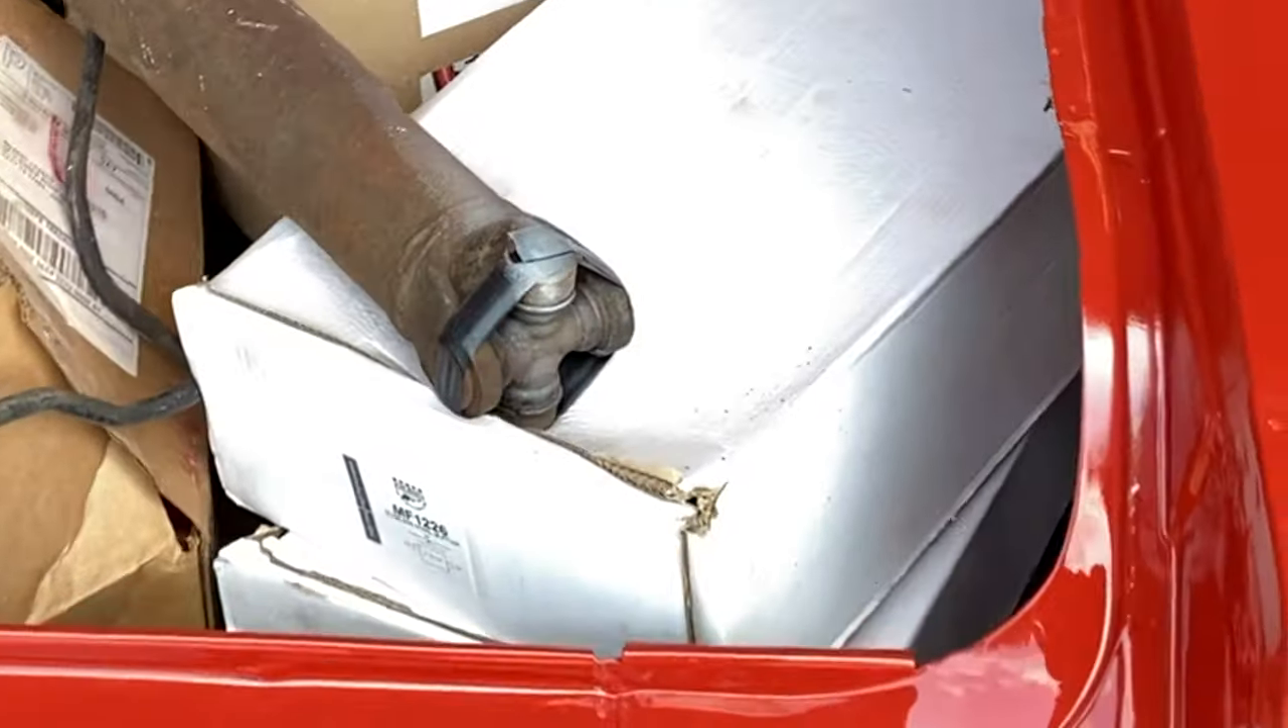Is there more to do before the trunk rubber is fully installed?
Yes.